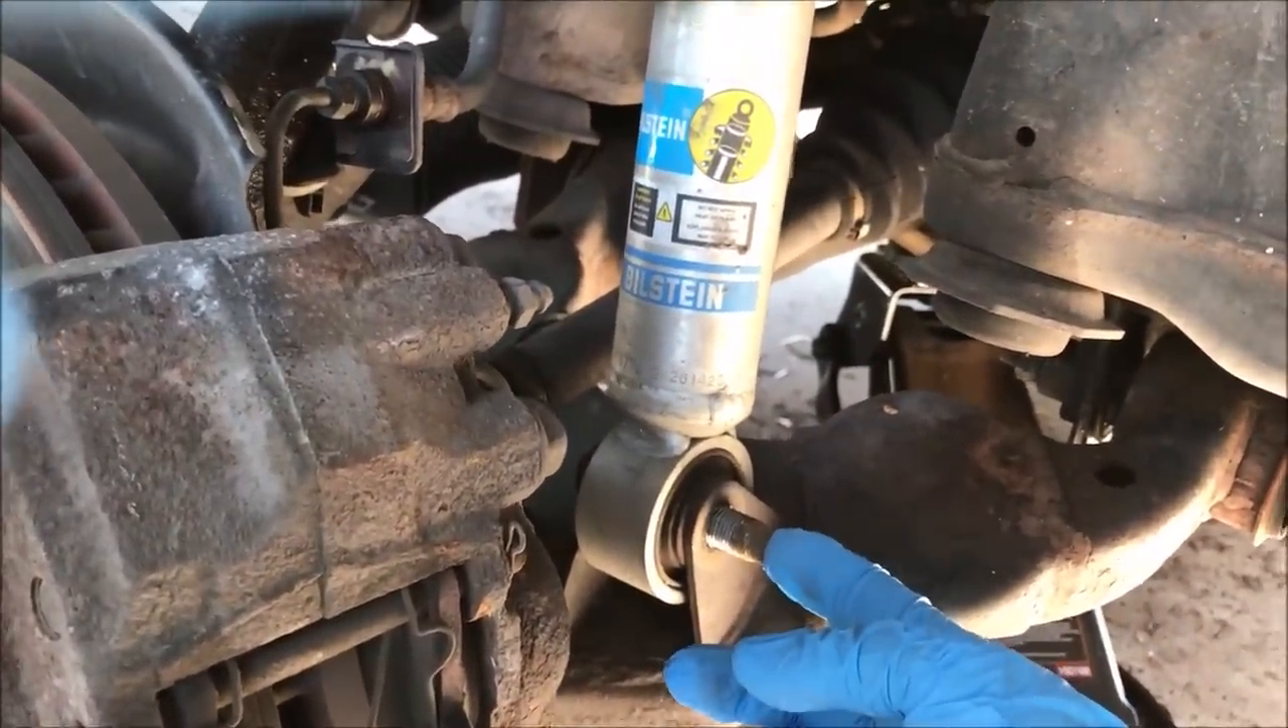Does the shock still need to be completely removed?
Yes.